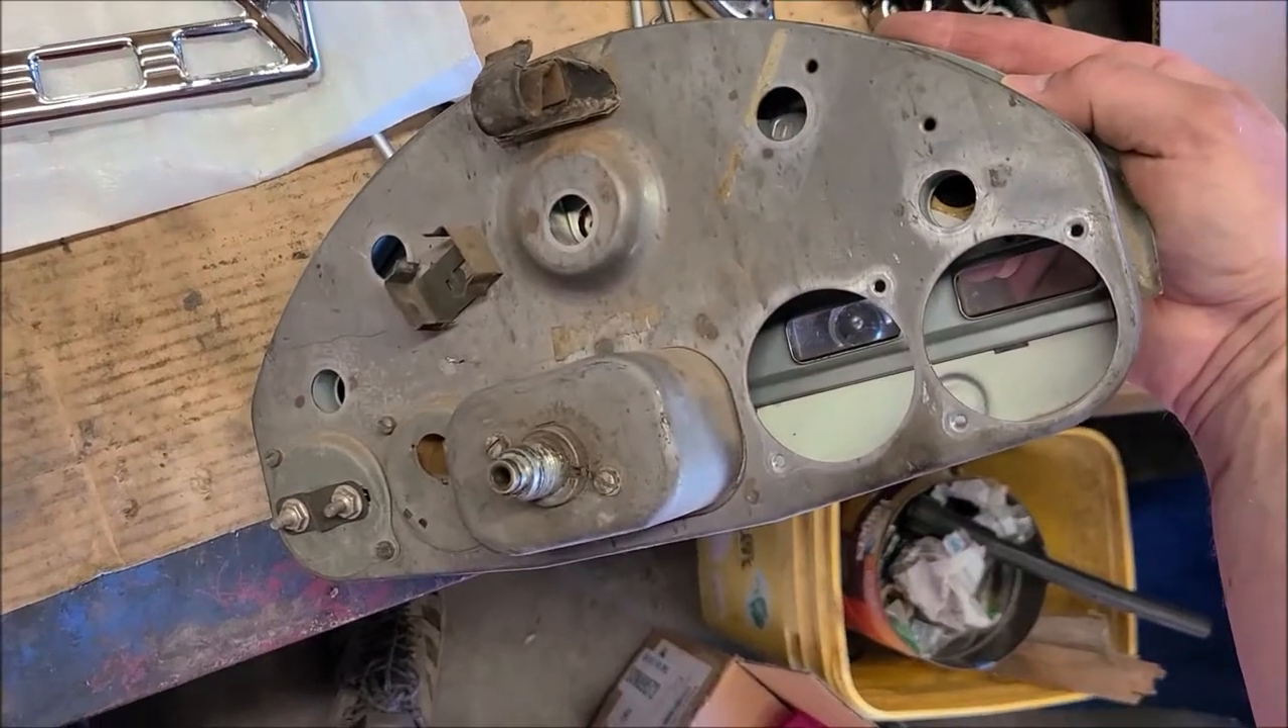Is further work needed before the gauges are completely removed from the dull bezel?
Yes.